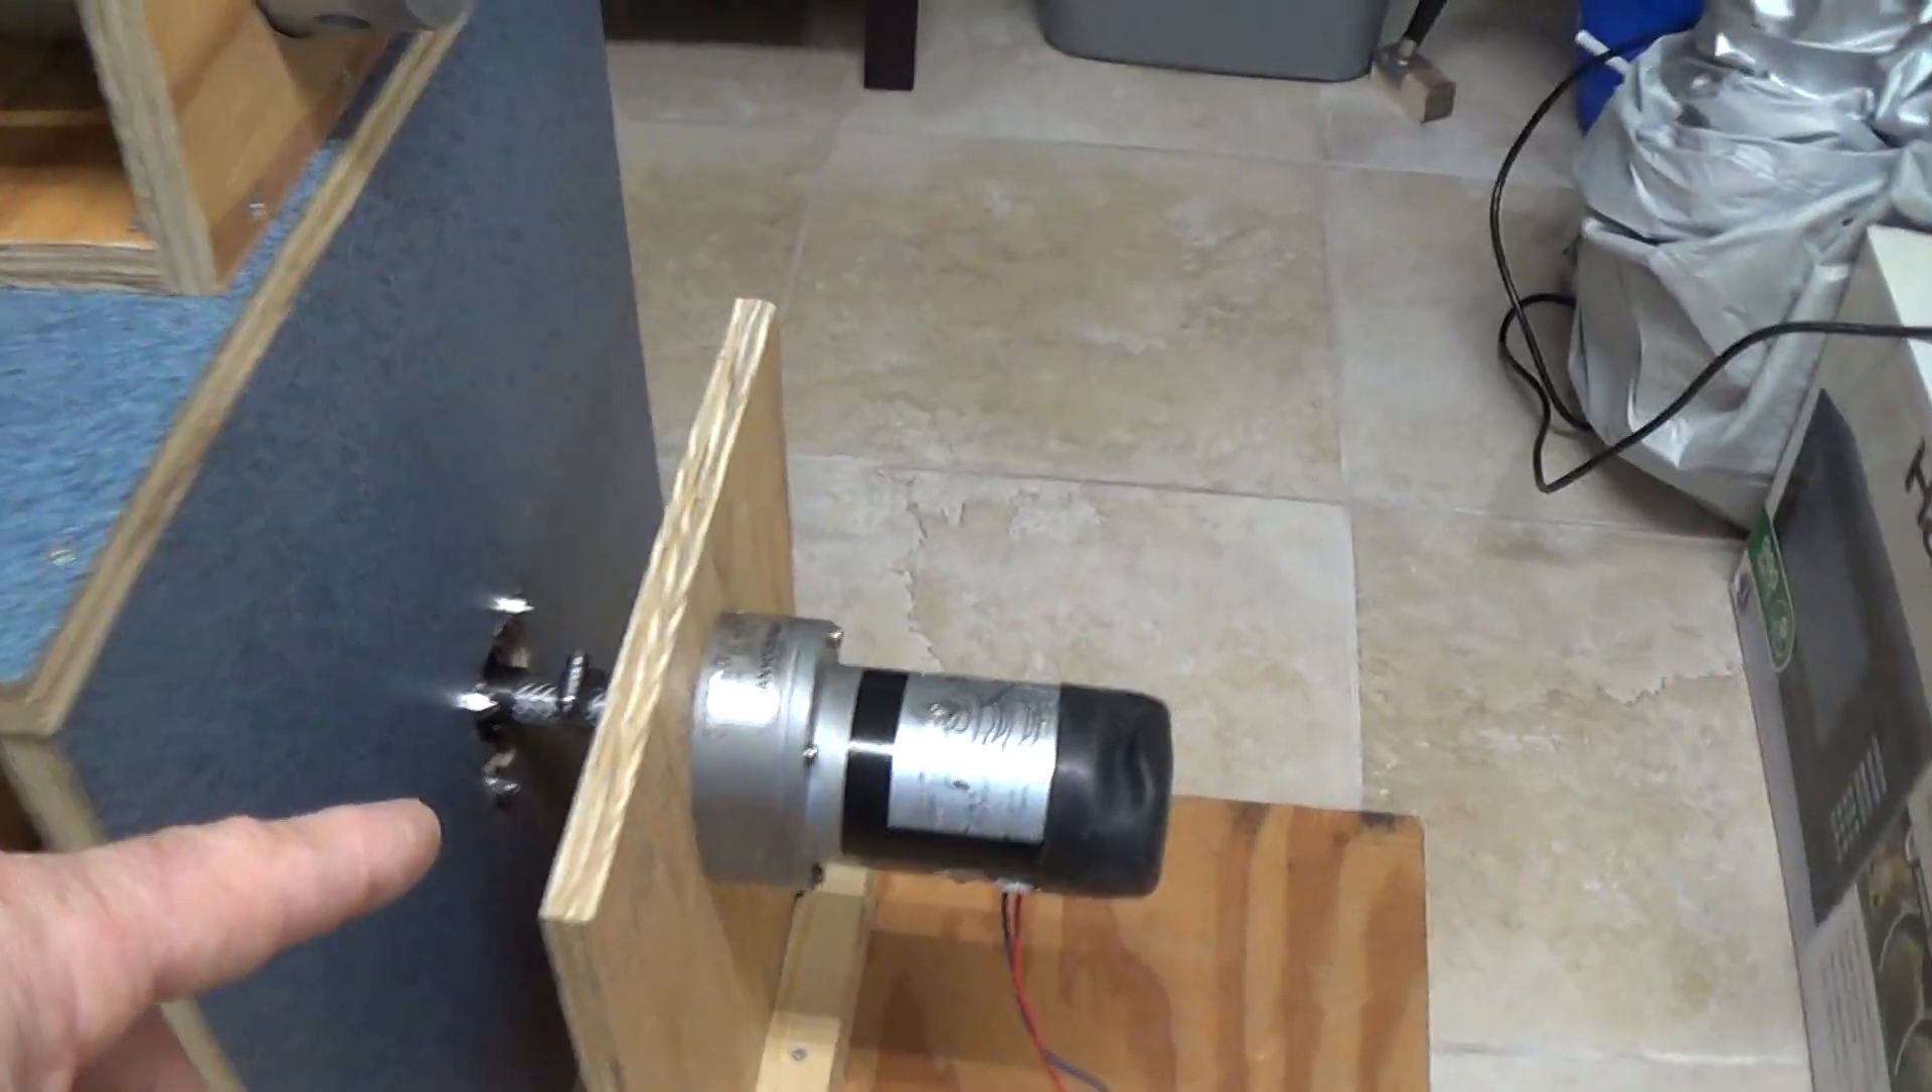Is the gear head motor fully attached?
Yes.